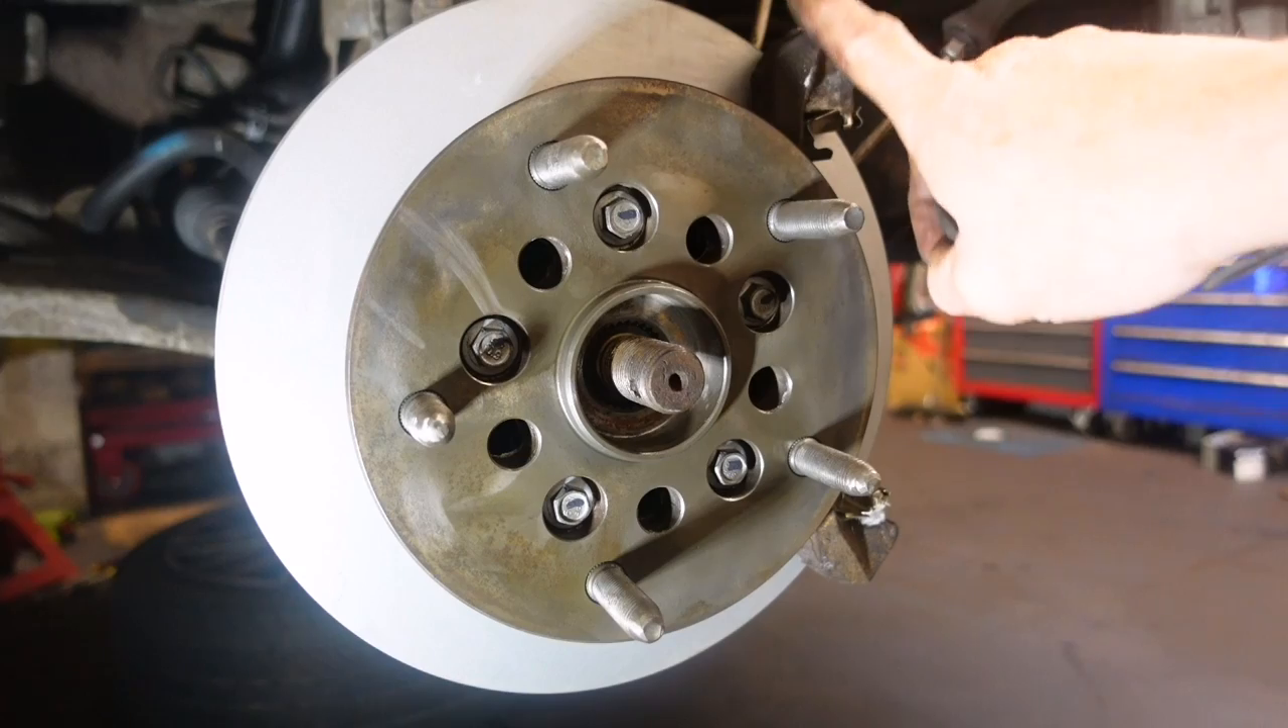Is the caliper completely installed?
No.